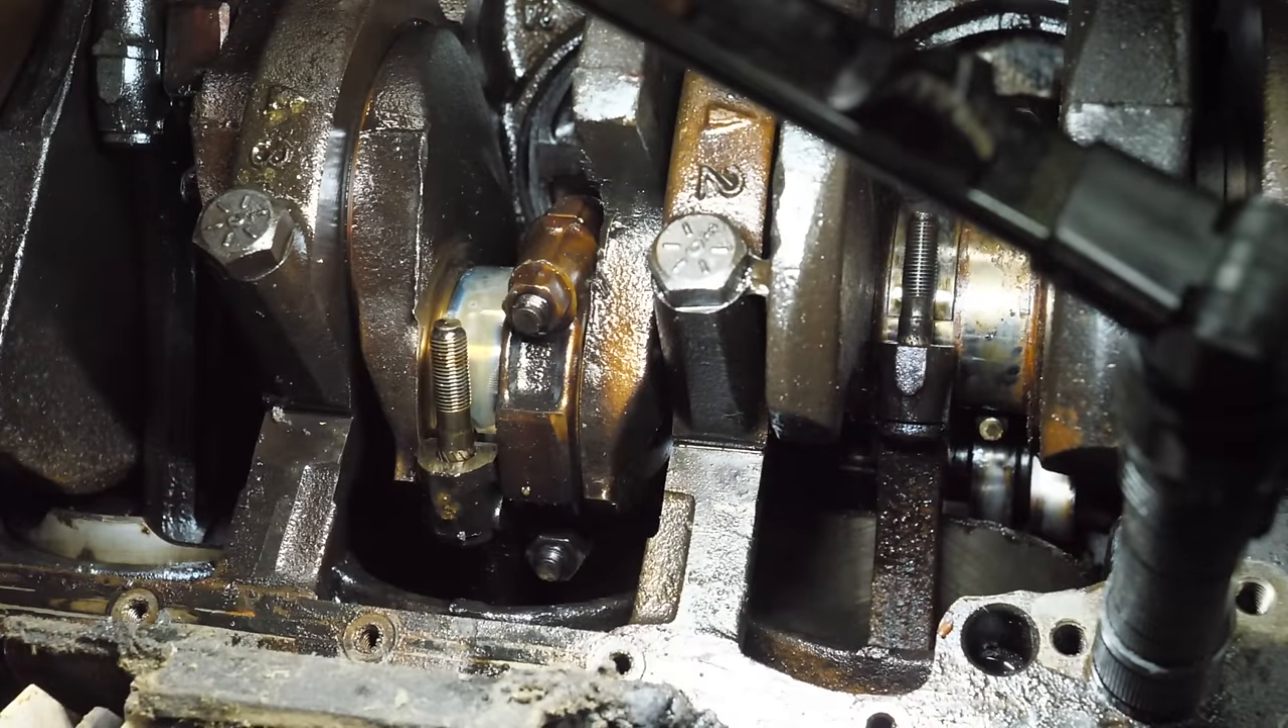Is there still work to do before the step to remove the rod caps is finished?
Yes.